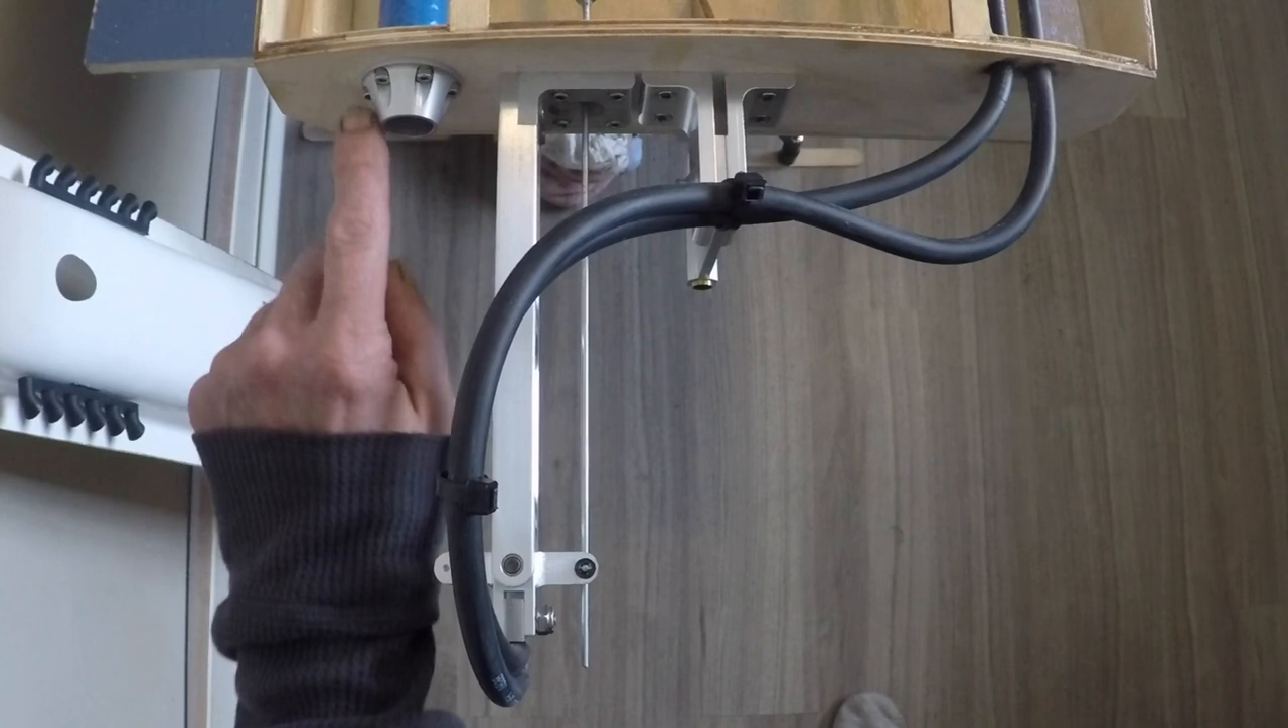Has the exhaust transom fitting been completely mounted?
Yes.